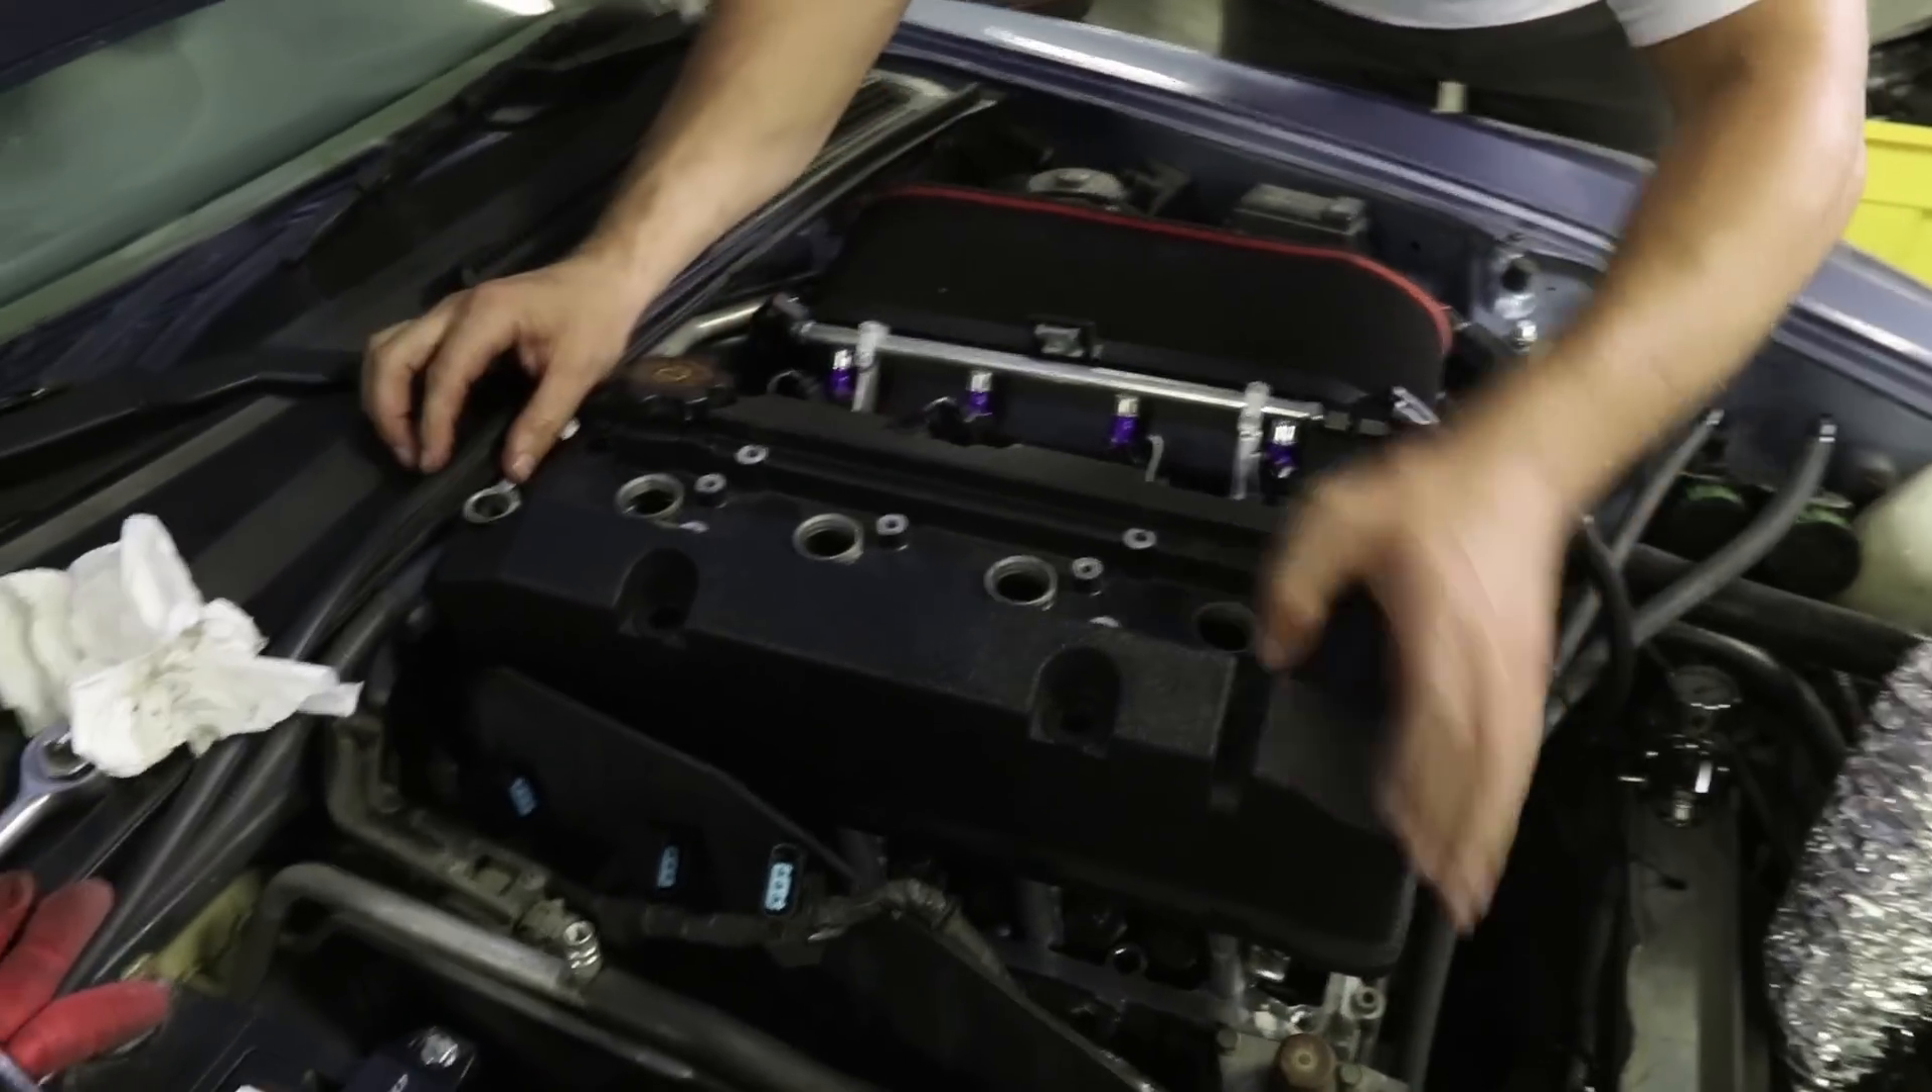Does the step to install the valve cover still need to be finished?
Yes.